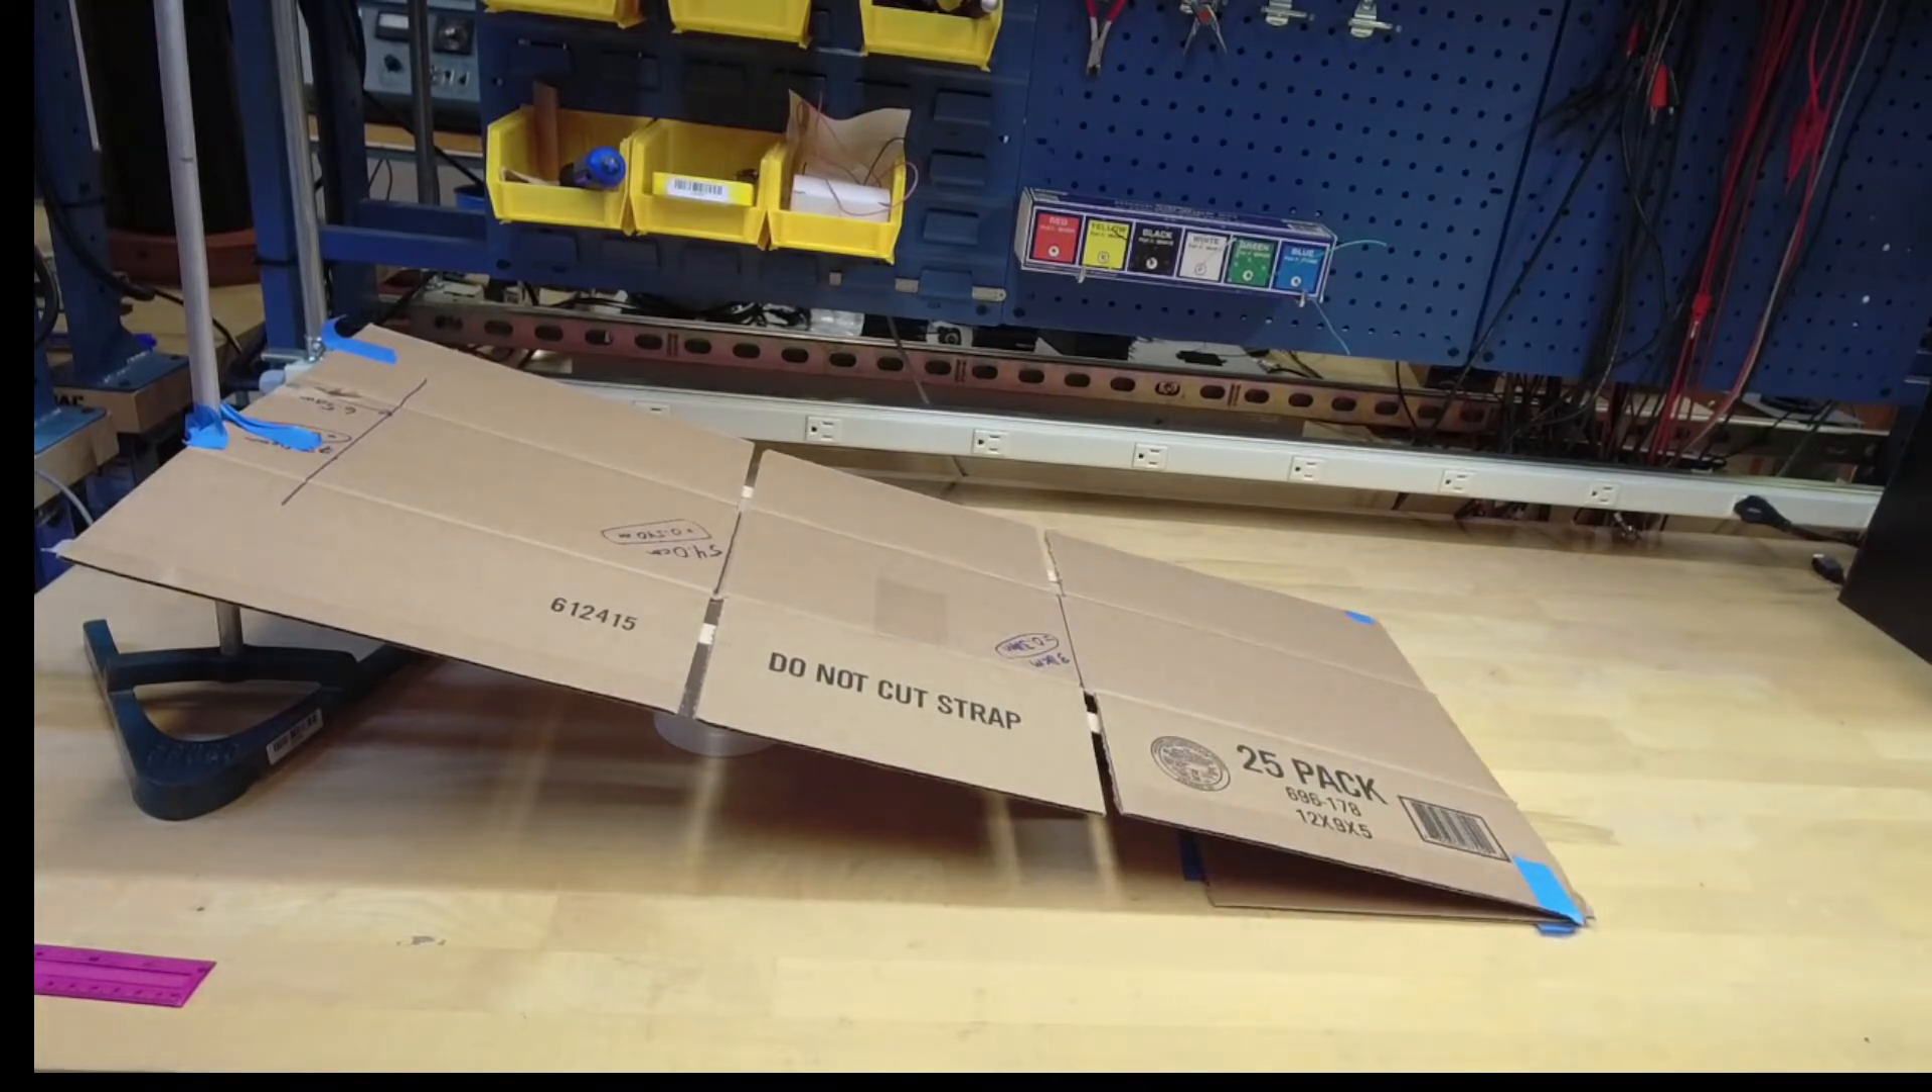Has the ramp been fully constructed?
Yes.